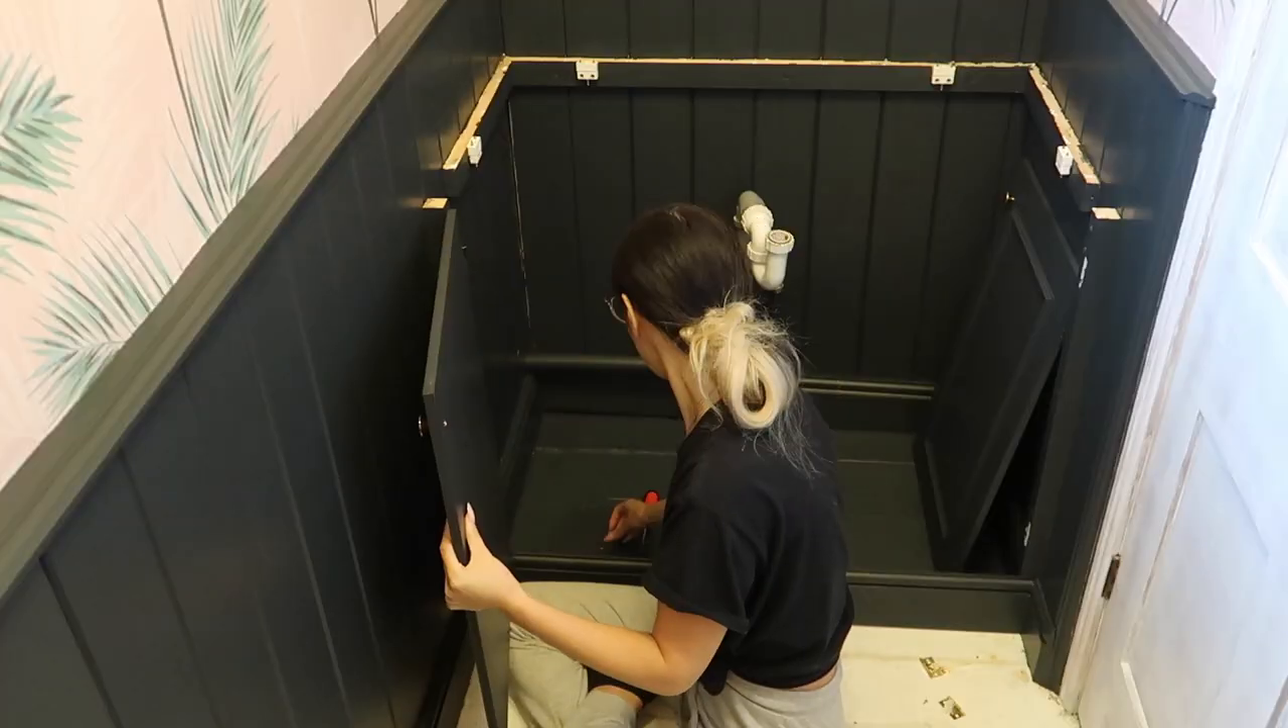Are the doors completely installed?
No.